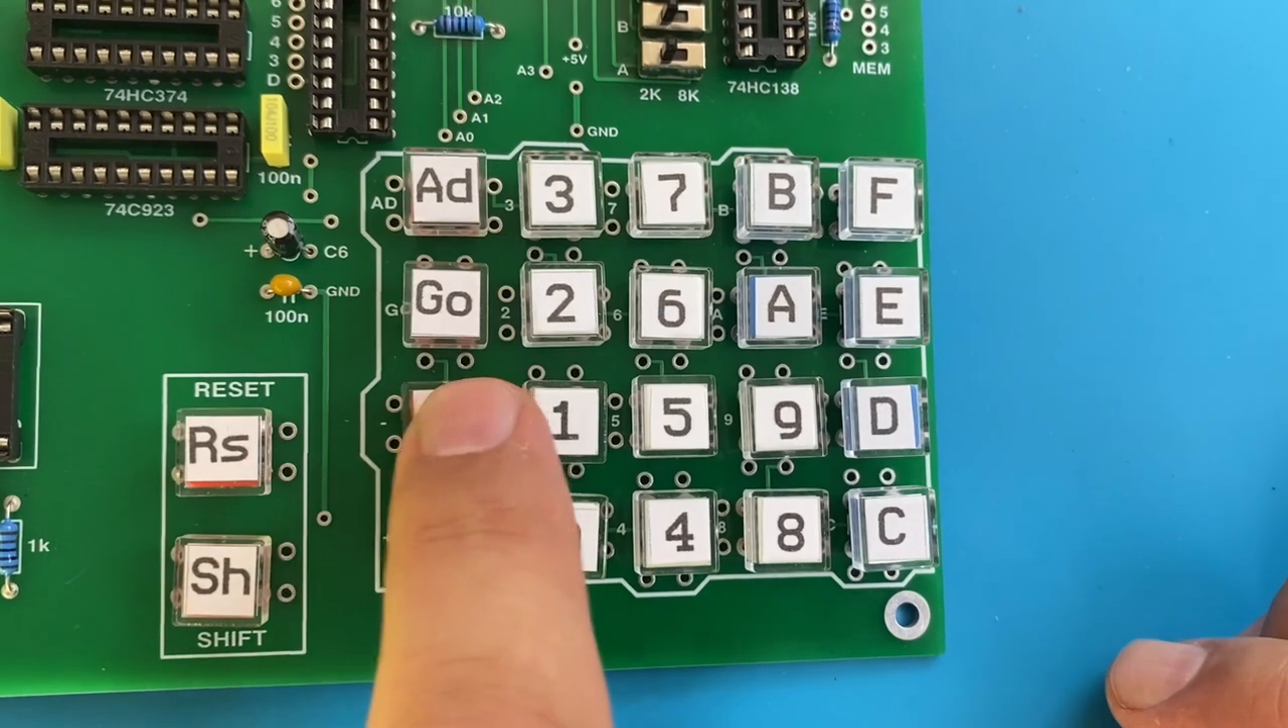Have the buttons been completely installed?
Yes.